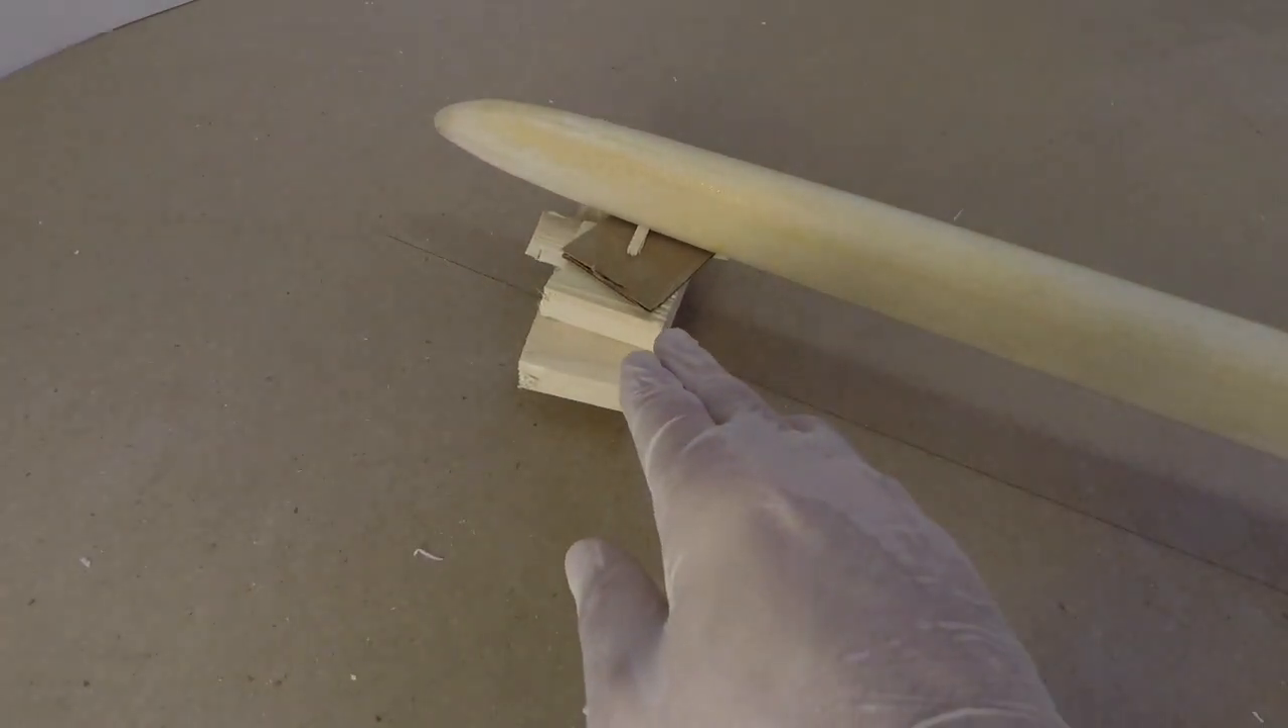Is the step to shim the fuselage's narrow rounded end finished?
Yes.